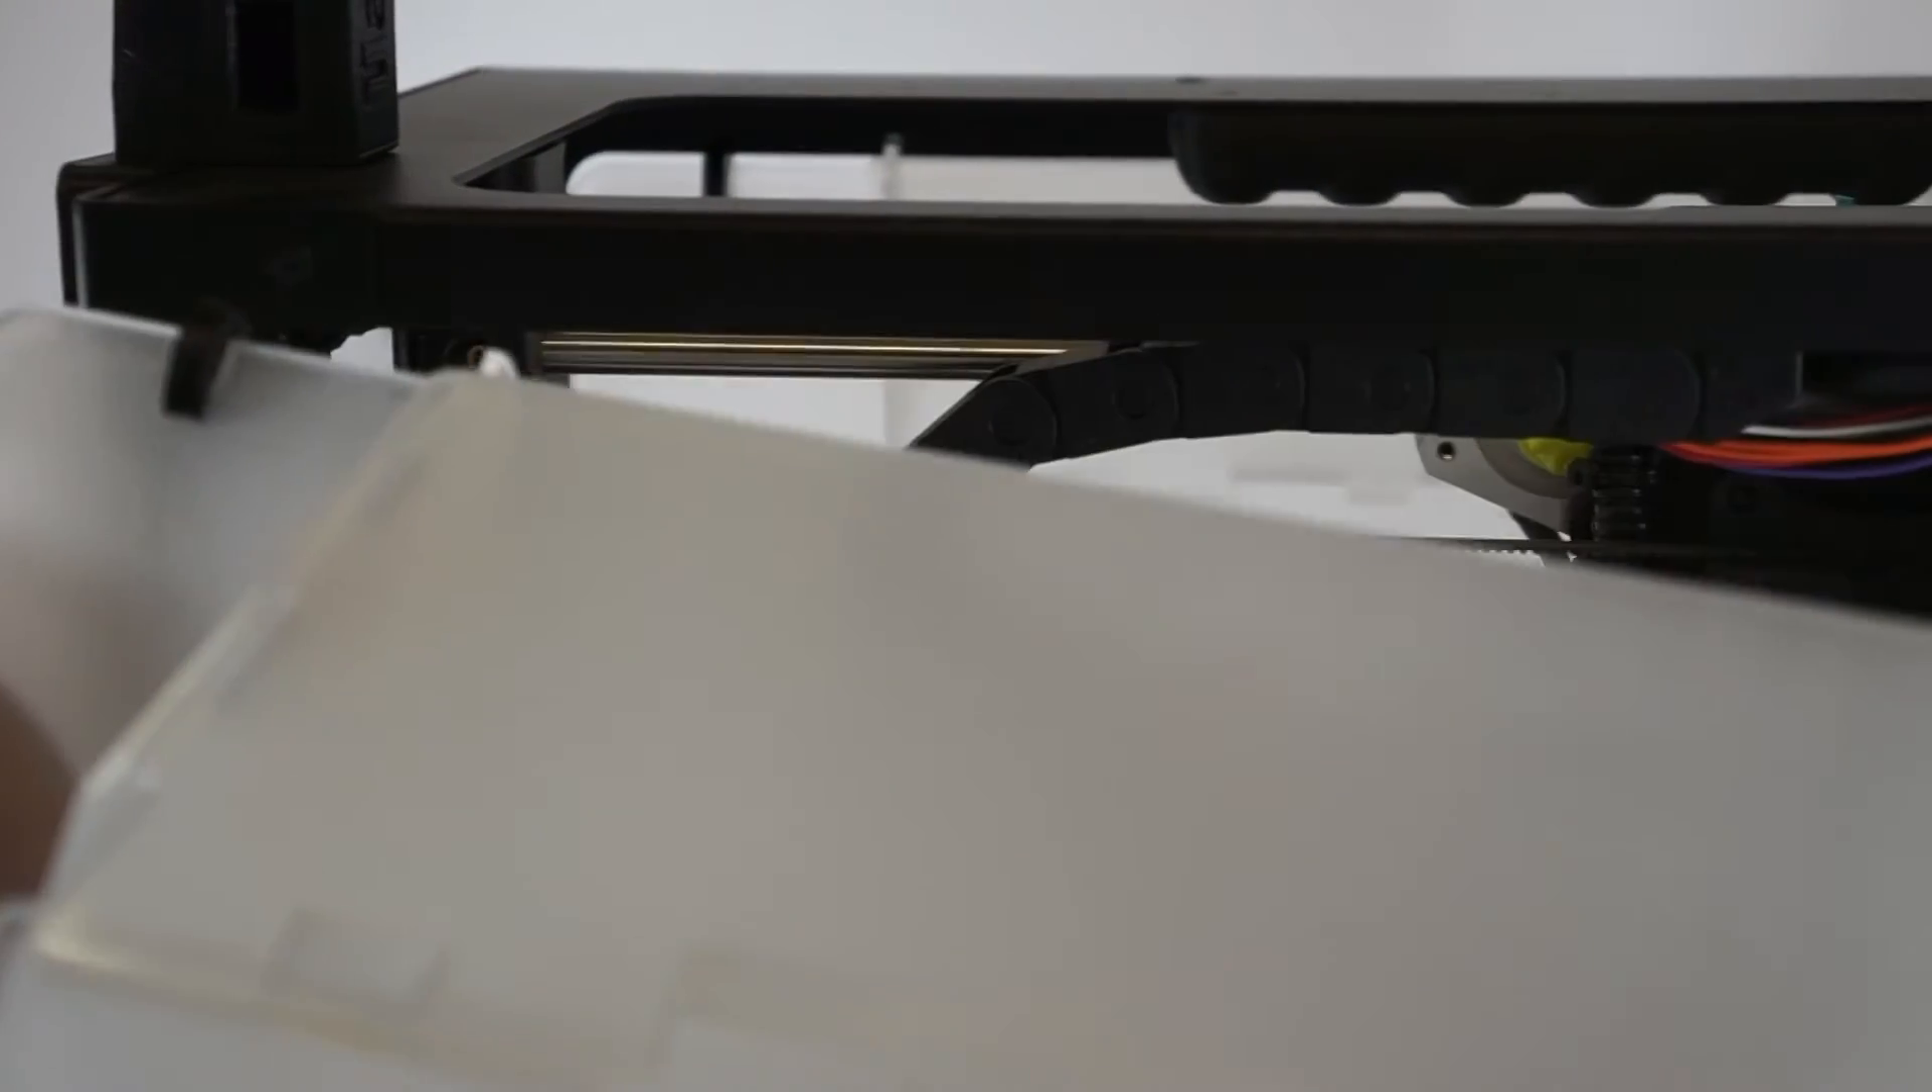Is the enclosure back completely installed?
No.